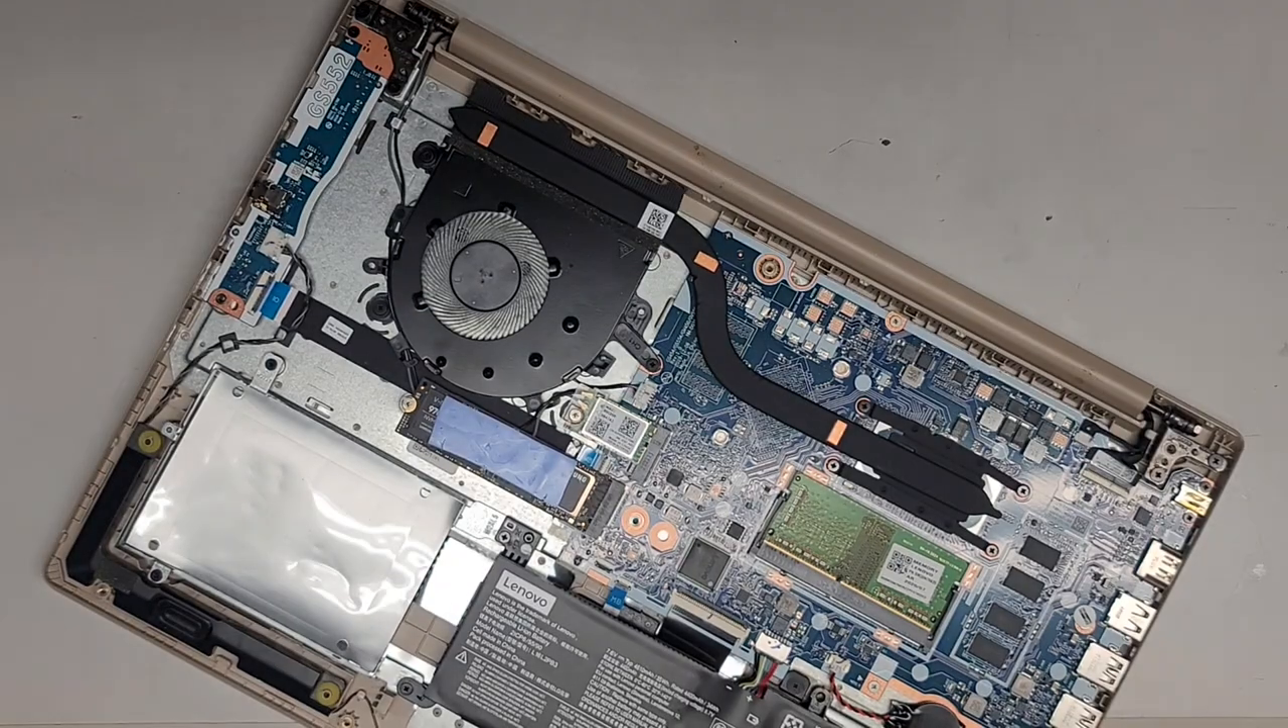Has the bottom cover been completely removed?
Yes.